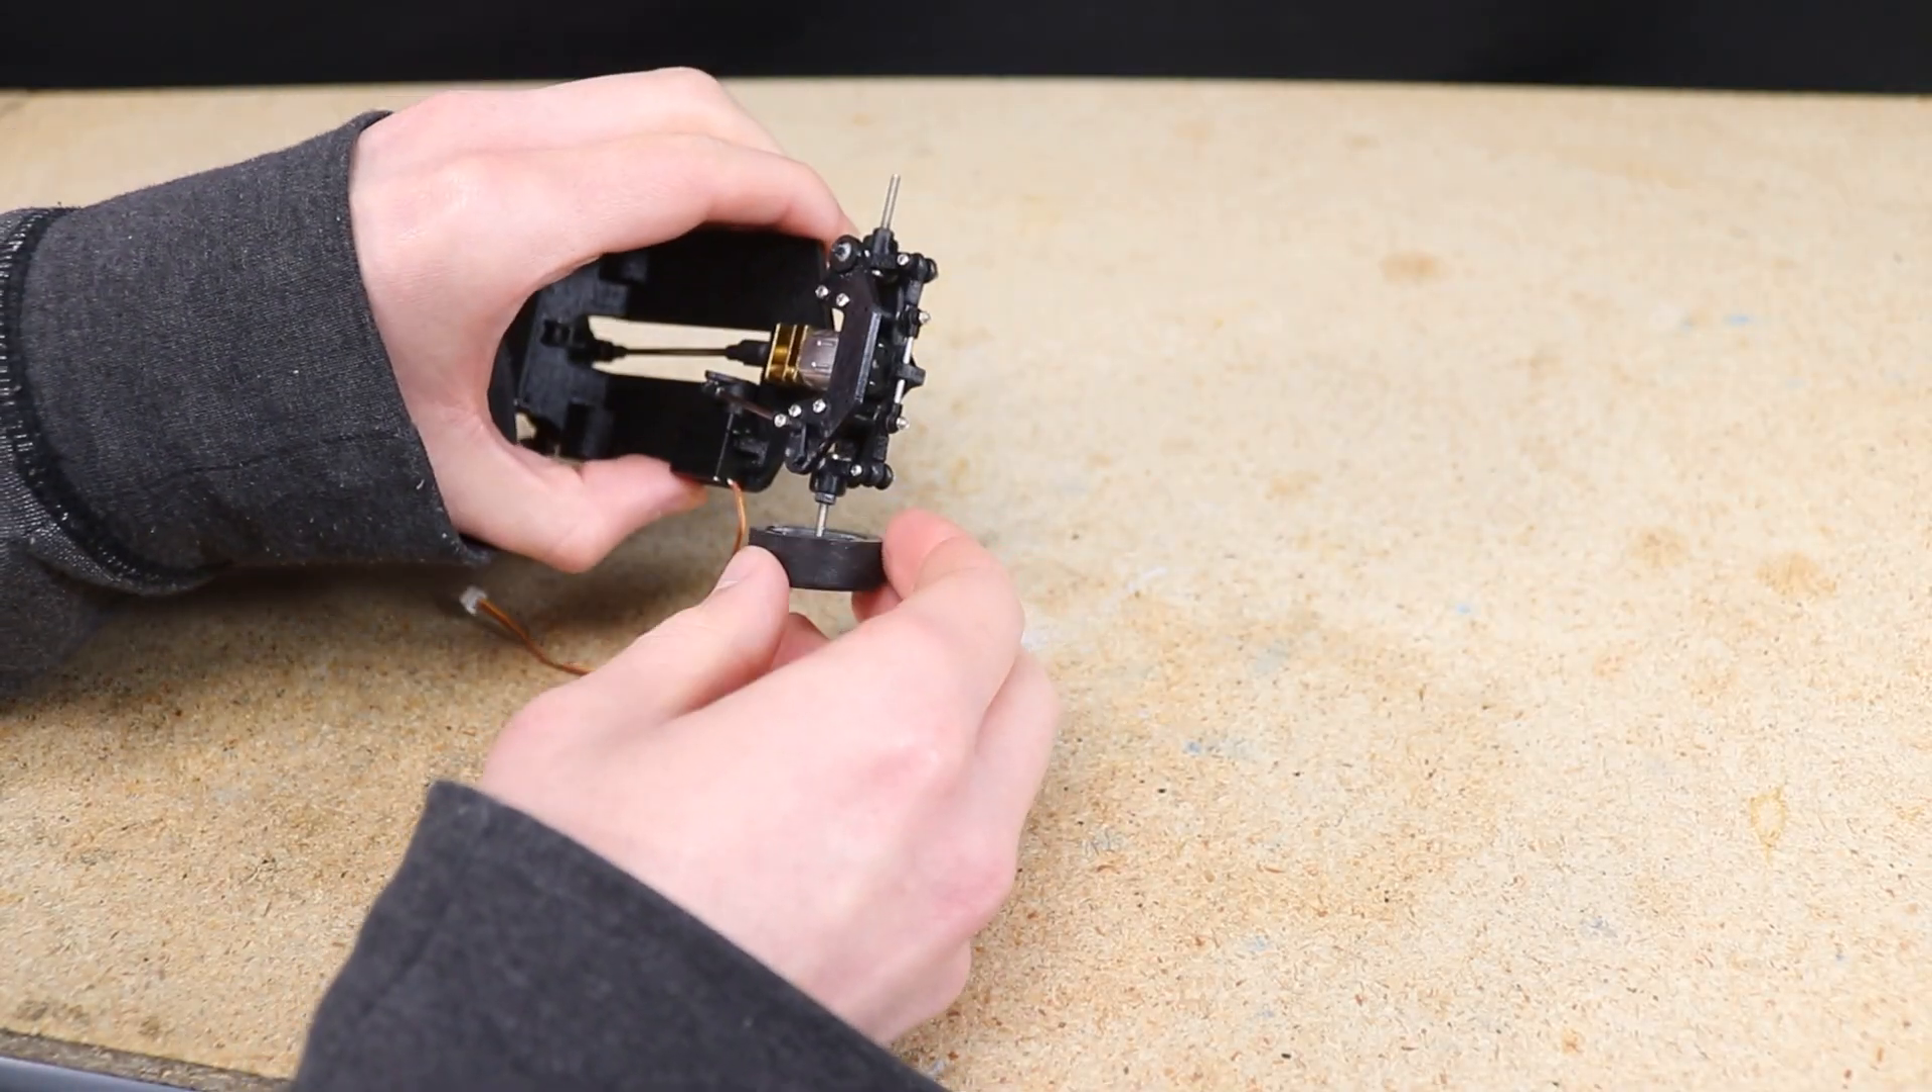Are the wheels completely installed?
No.